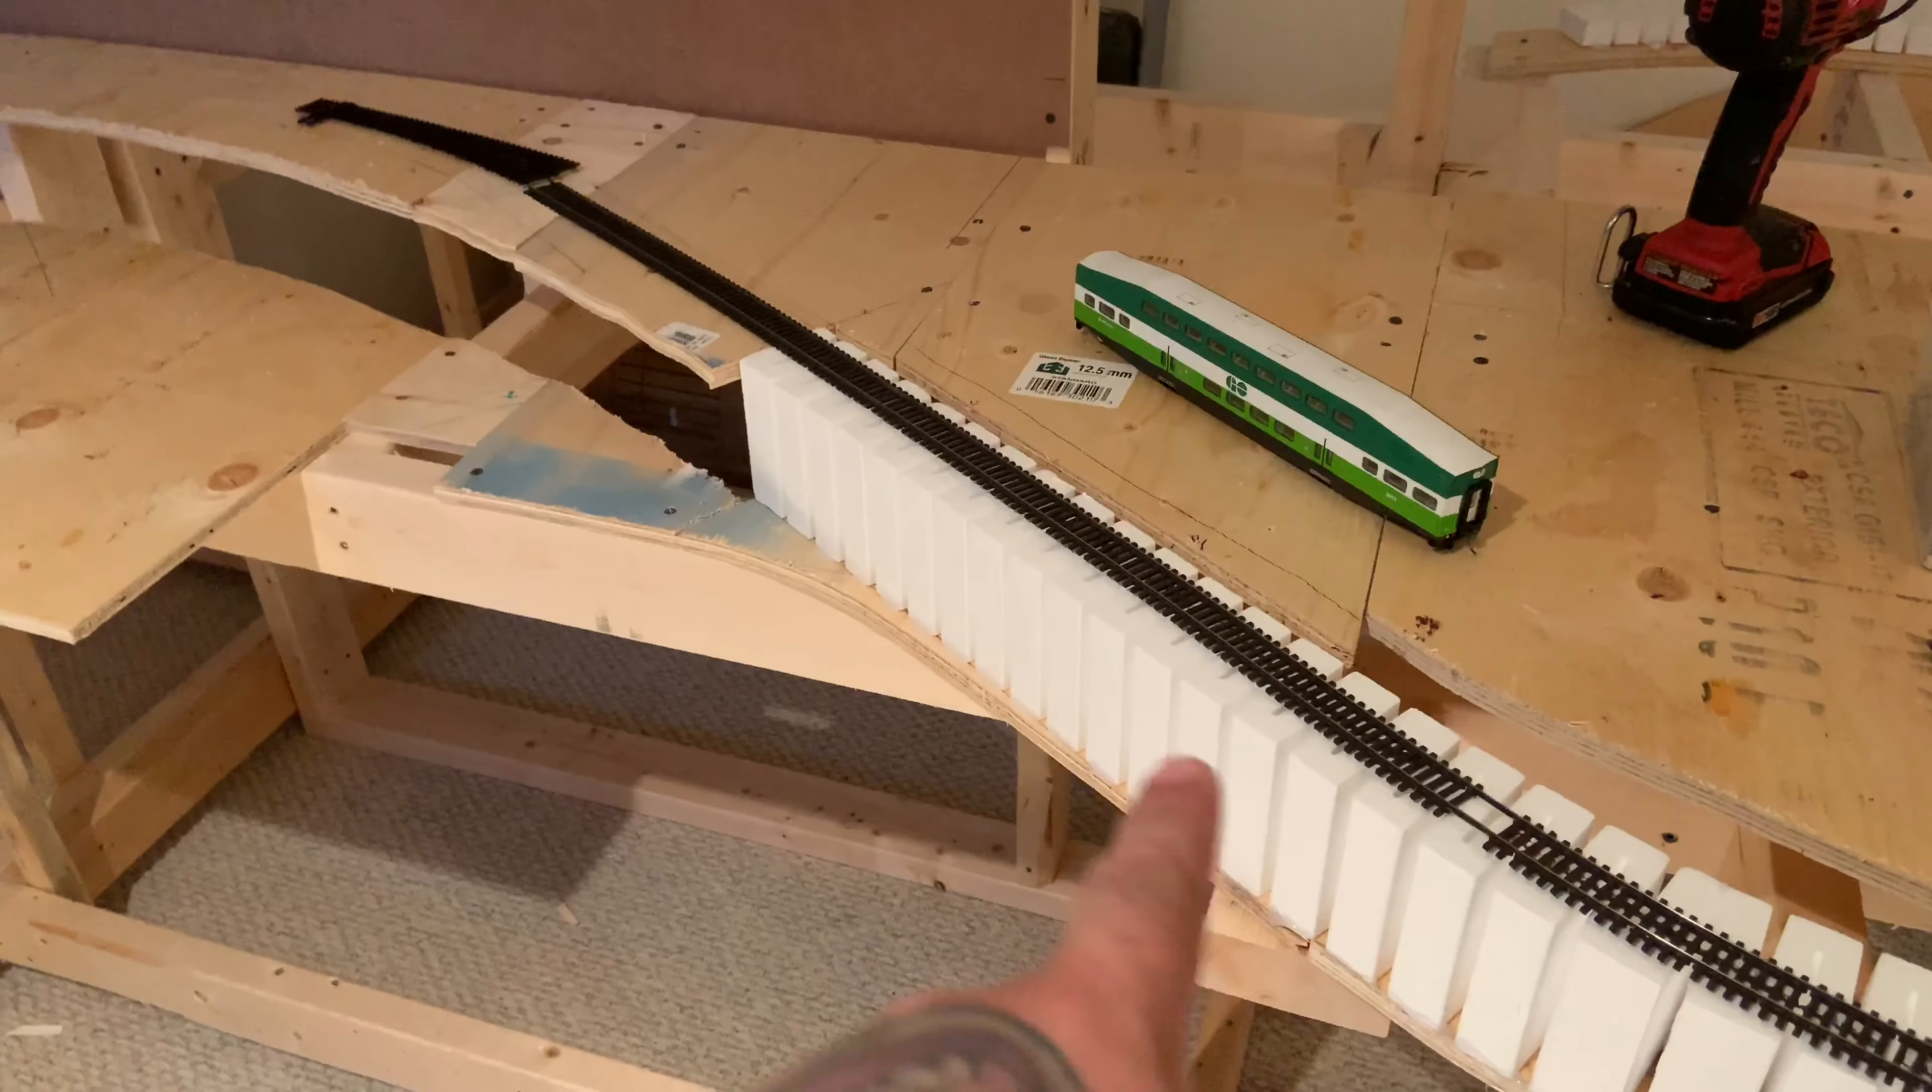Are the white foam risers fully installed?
Yes.